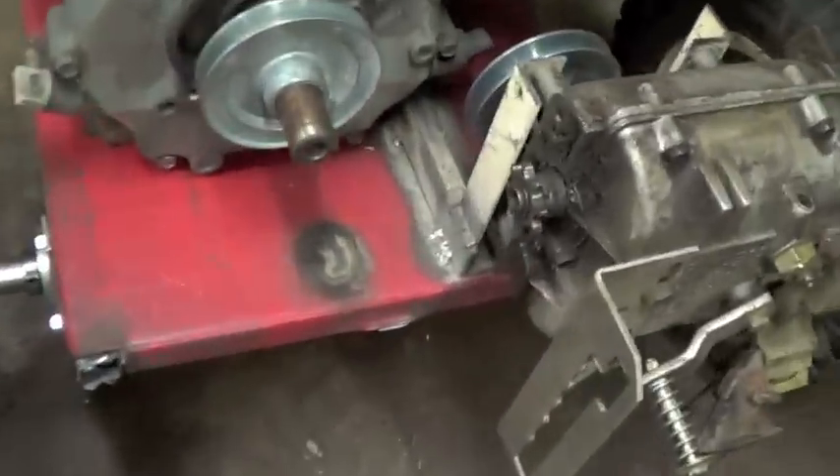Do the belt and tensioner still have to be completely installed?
Yes.